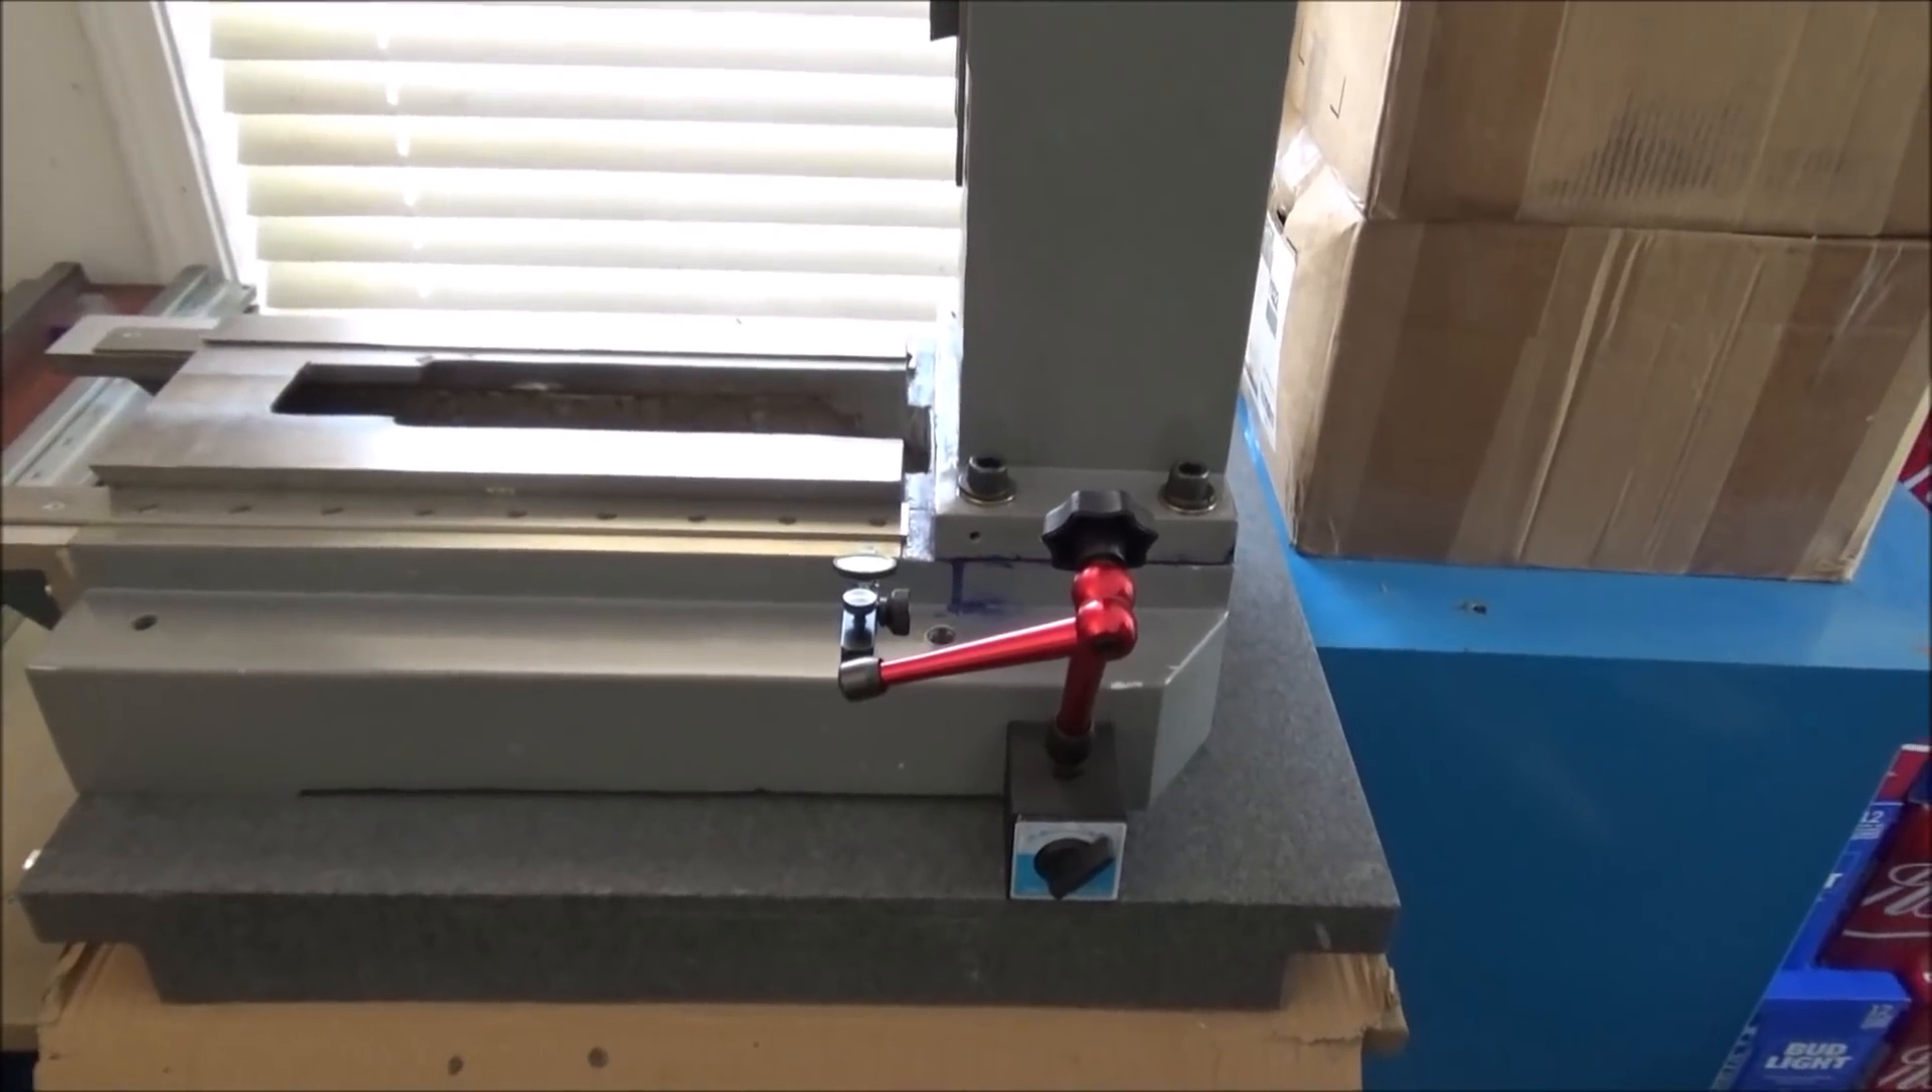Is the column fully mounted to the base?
Yes.